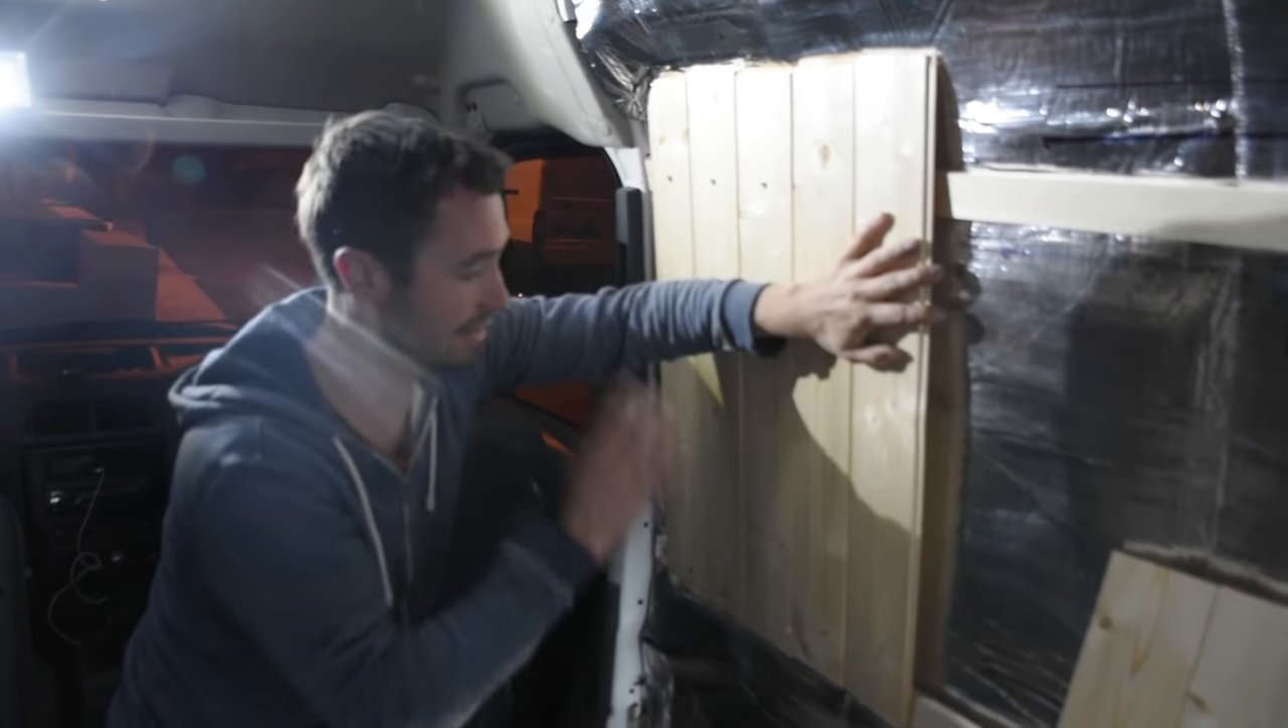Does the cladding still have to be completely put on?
Yes.